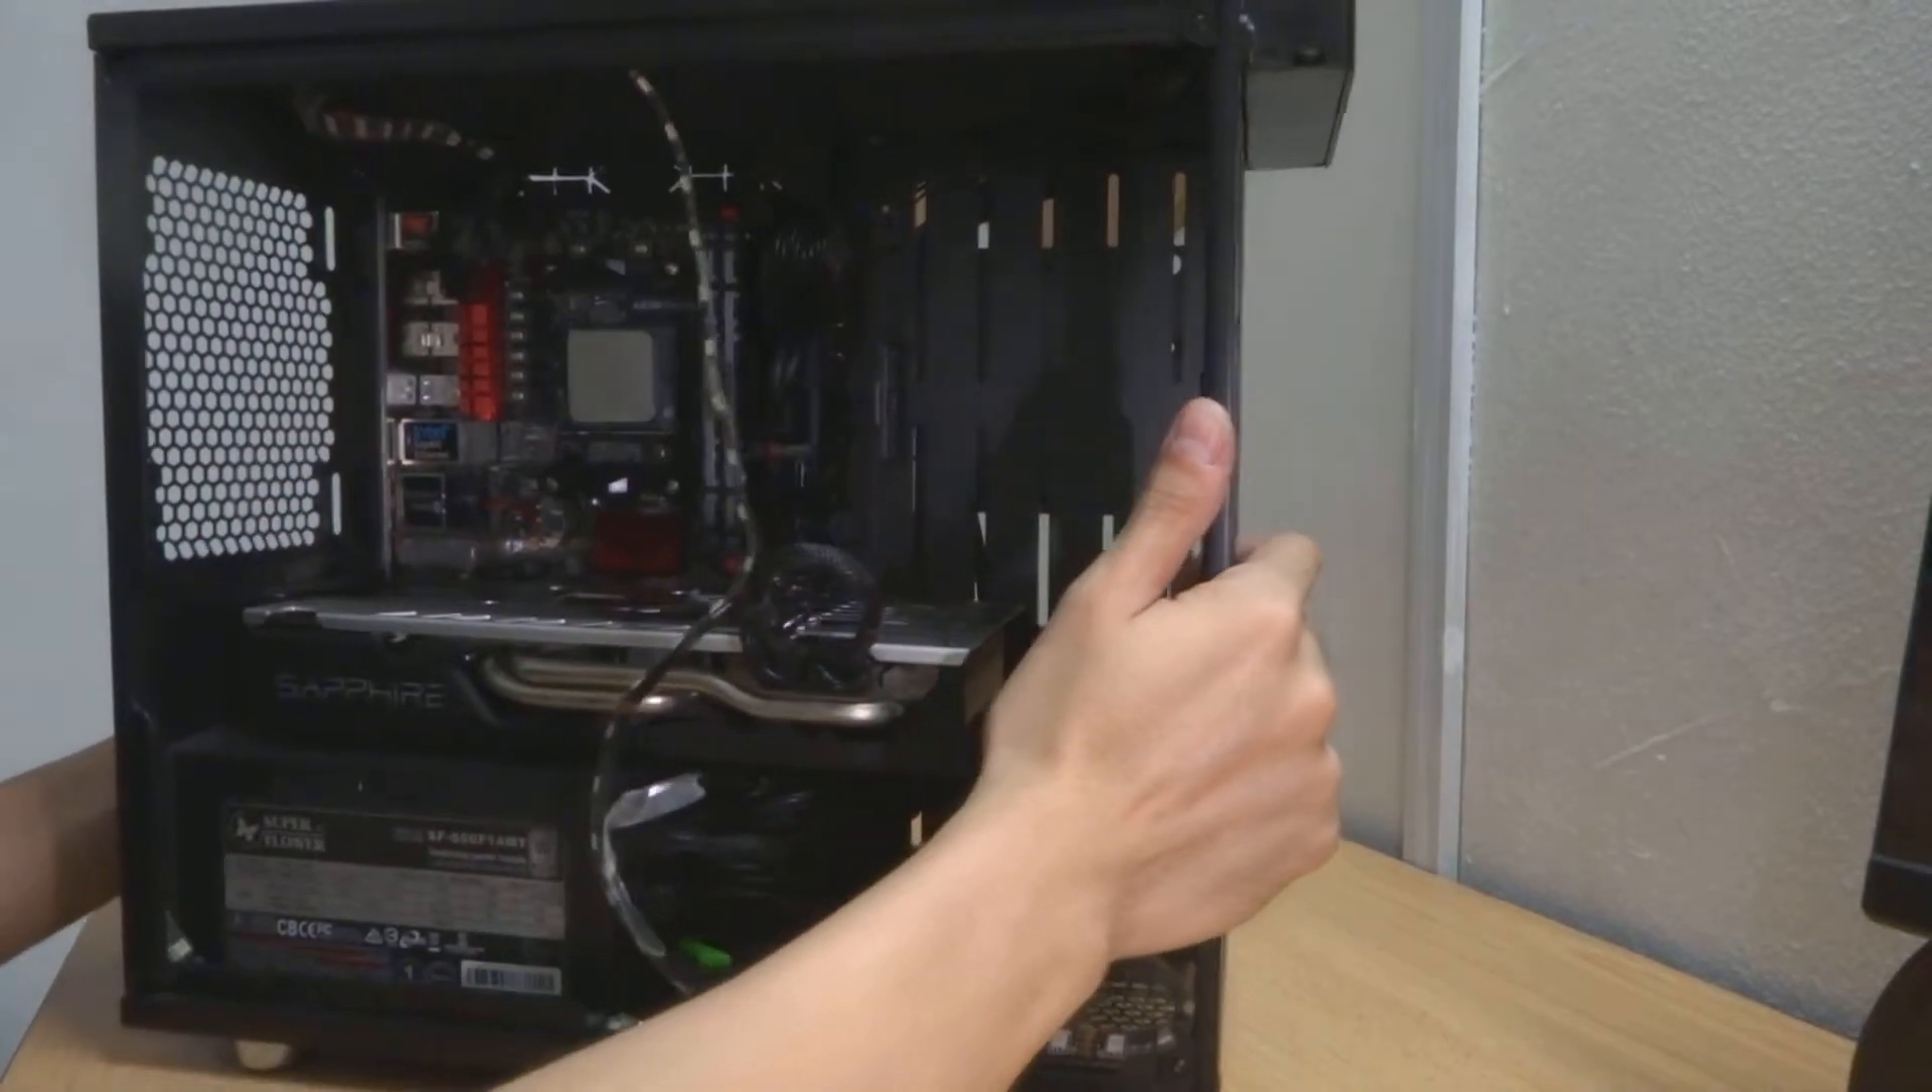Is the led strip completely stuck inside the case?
No.